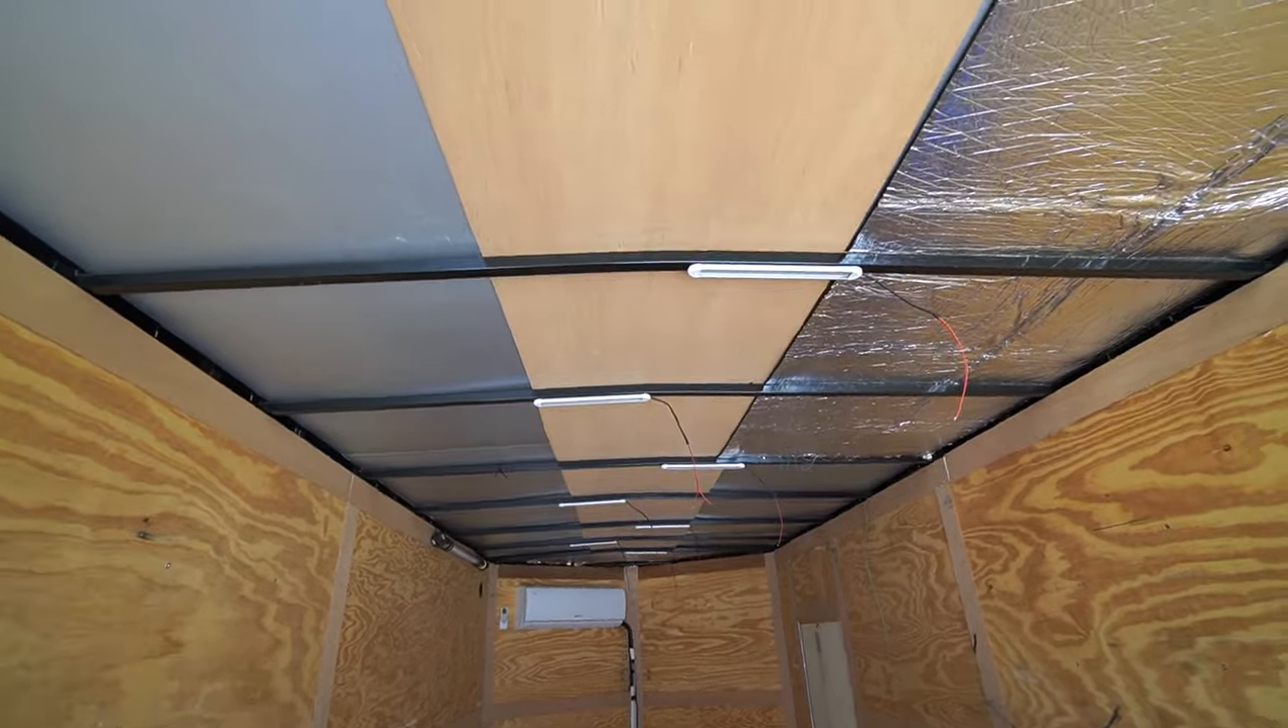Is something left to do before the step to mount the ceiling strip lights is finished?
No.